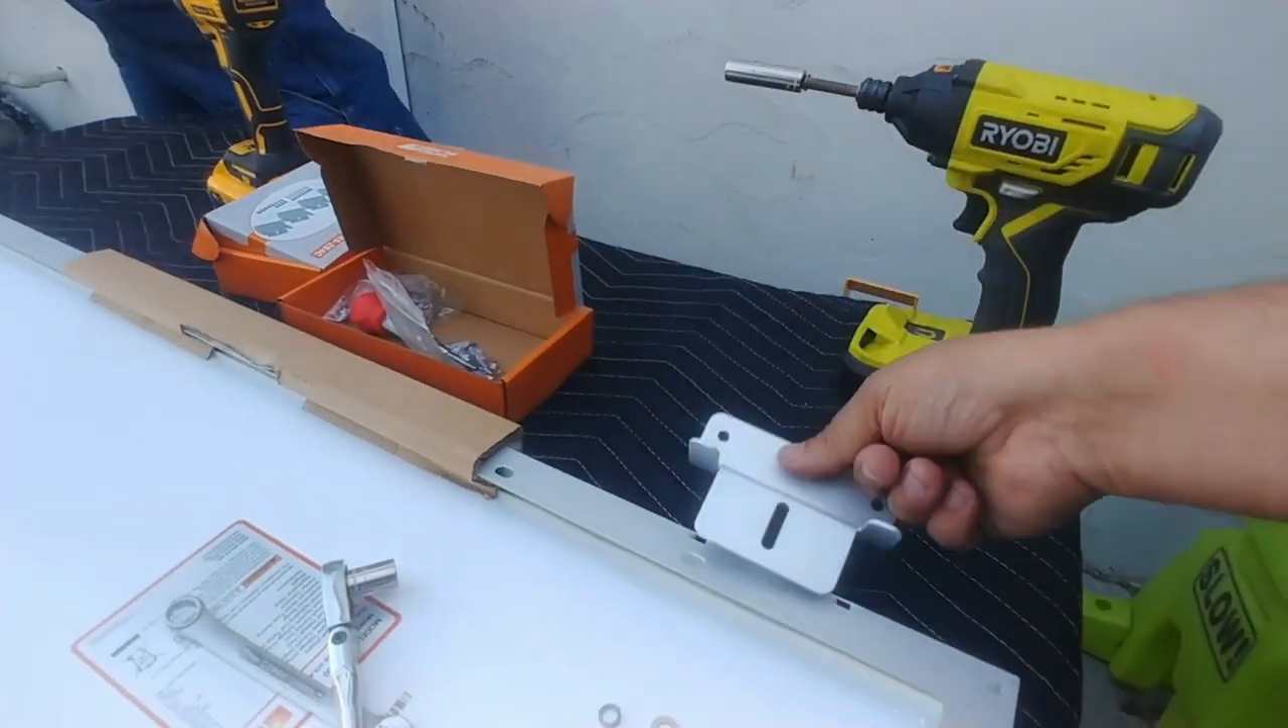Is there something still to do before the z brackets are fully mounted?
Yes.